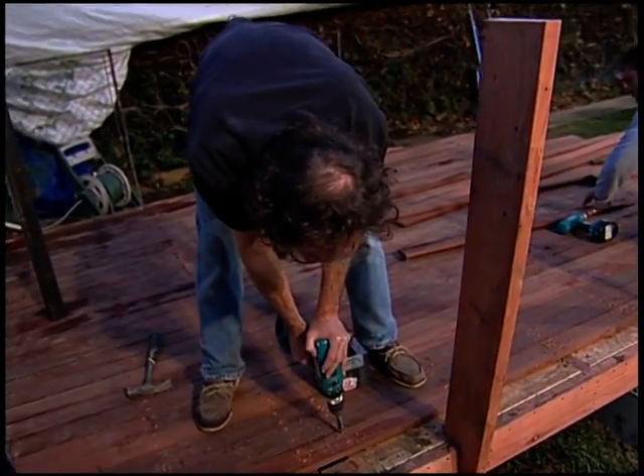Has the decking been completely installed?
No.